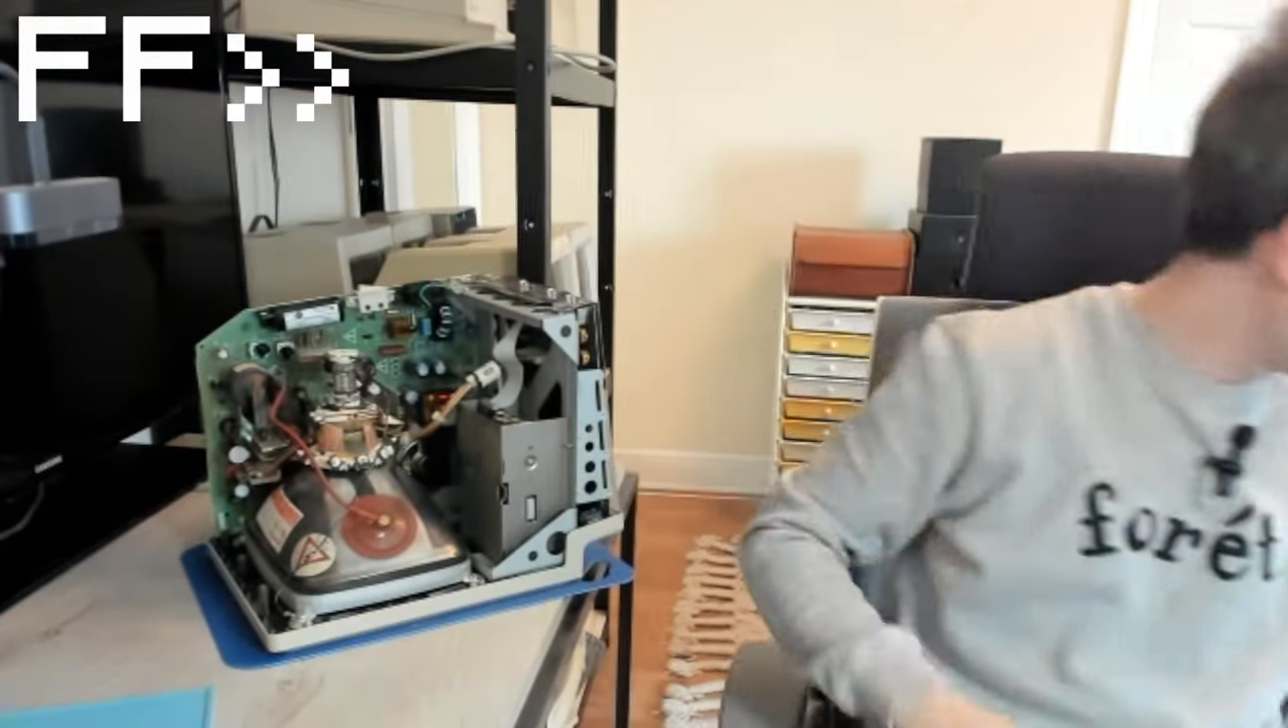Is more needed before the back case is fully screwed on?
Yes.